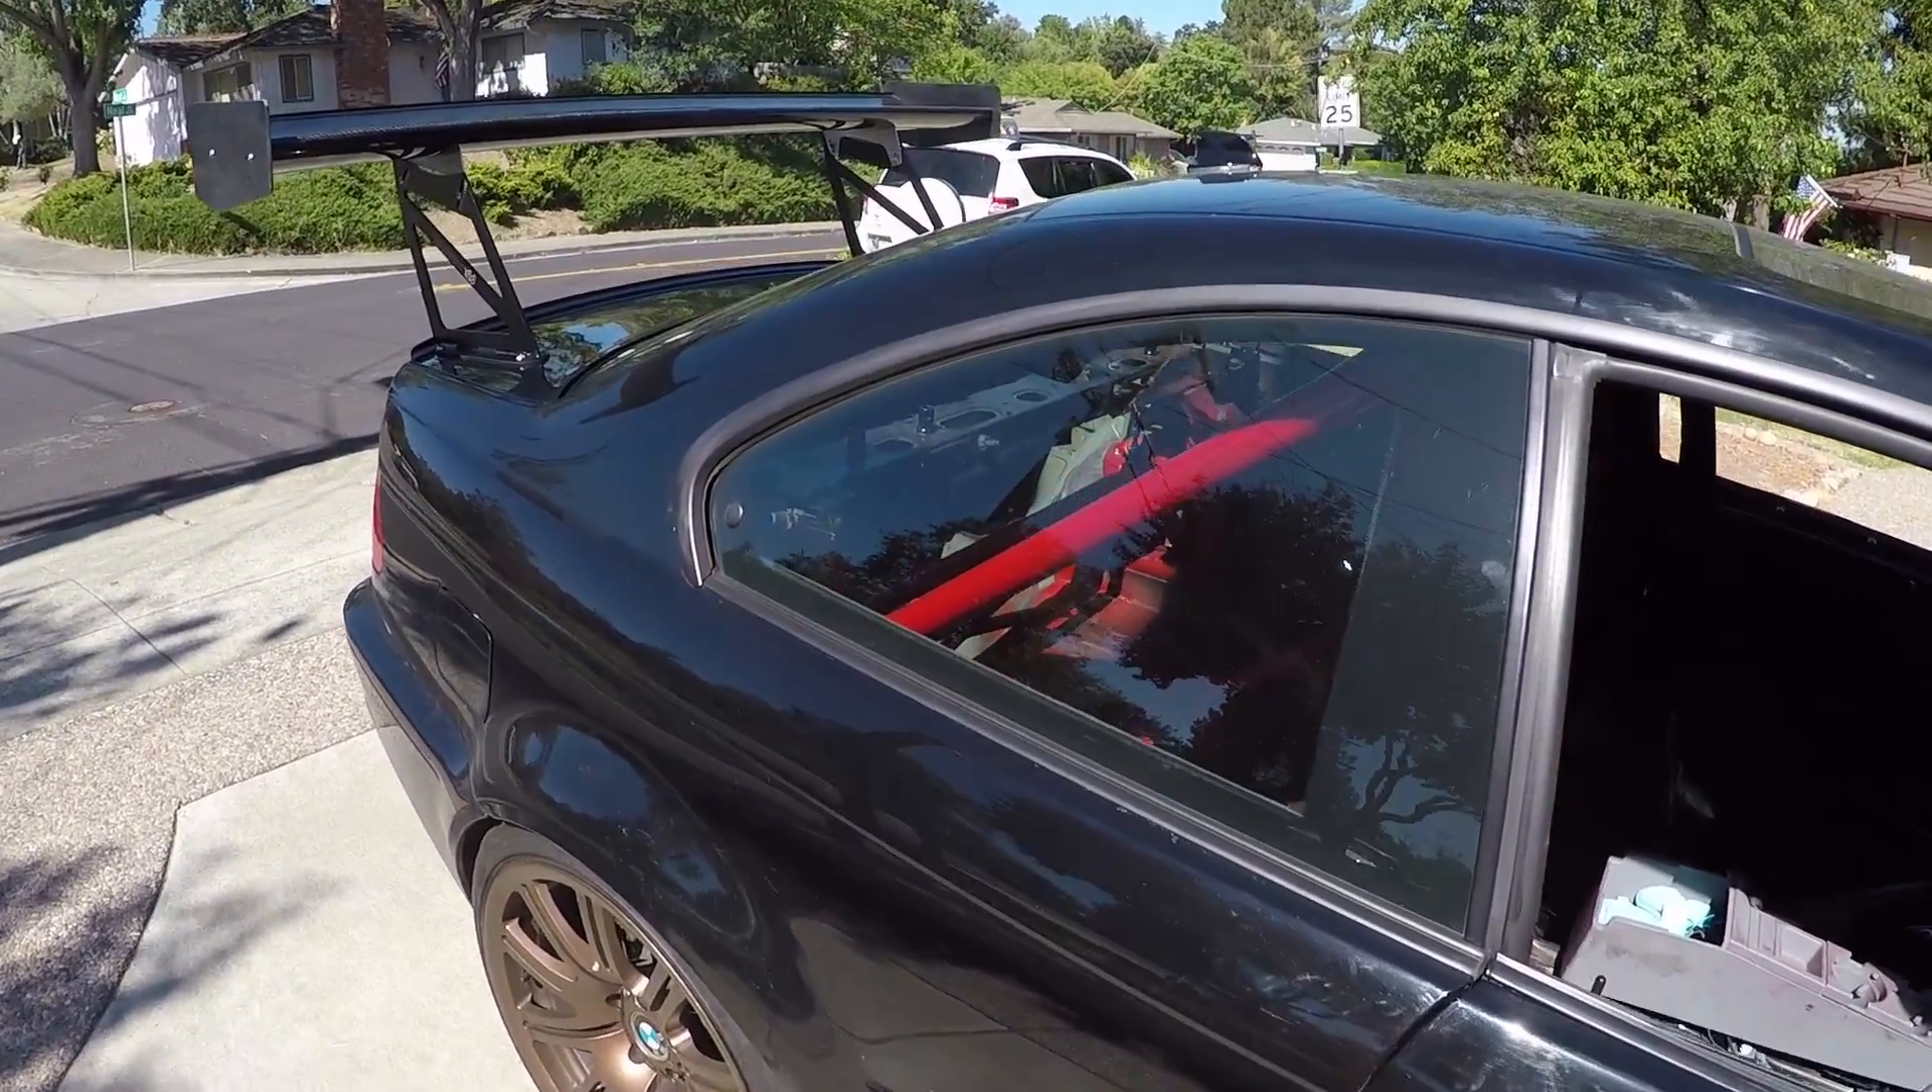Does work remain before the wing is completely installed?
No.